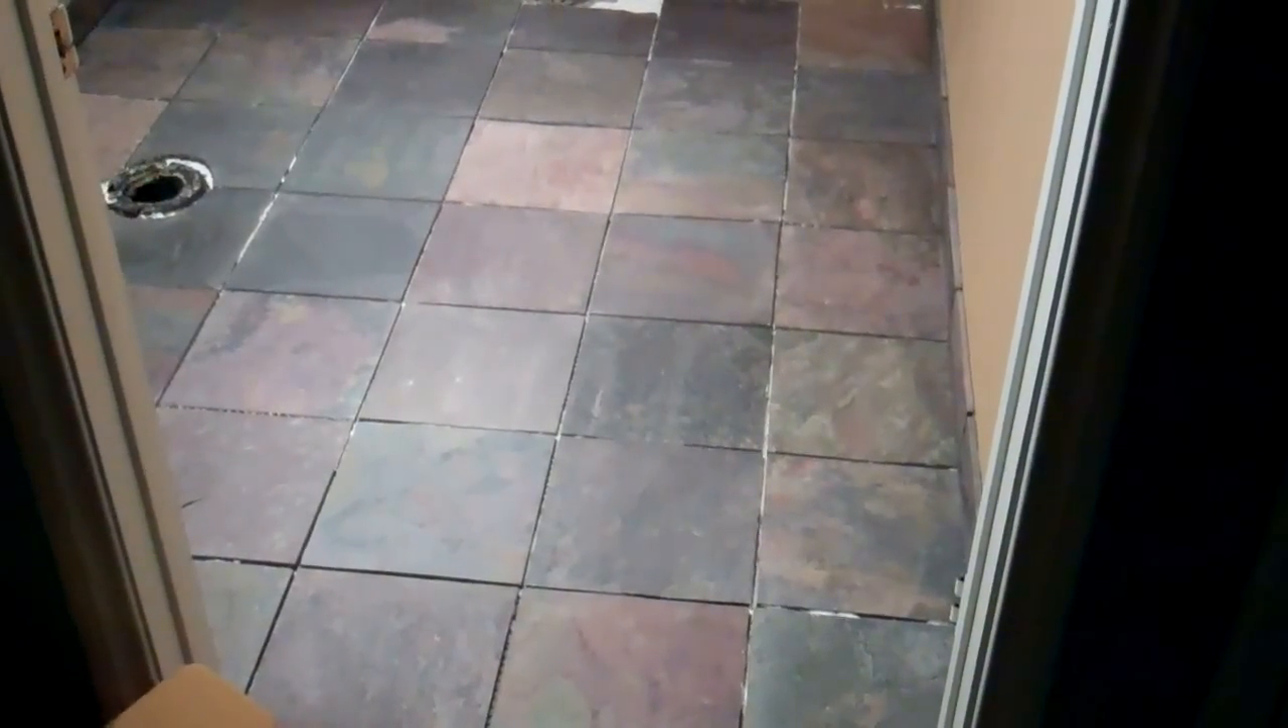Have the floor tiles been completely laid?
Yes.